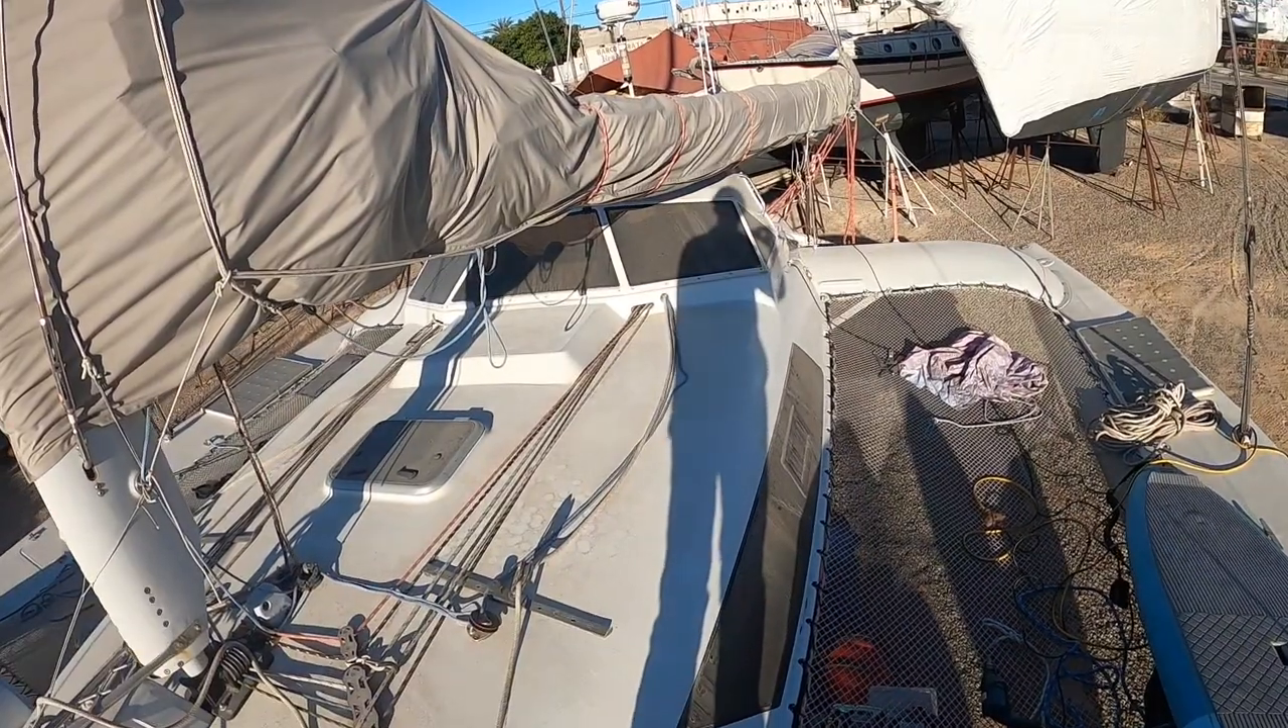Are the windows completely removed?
No.